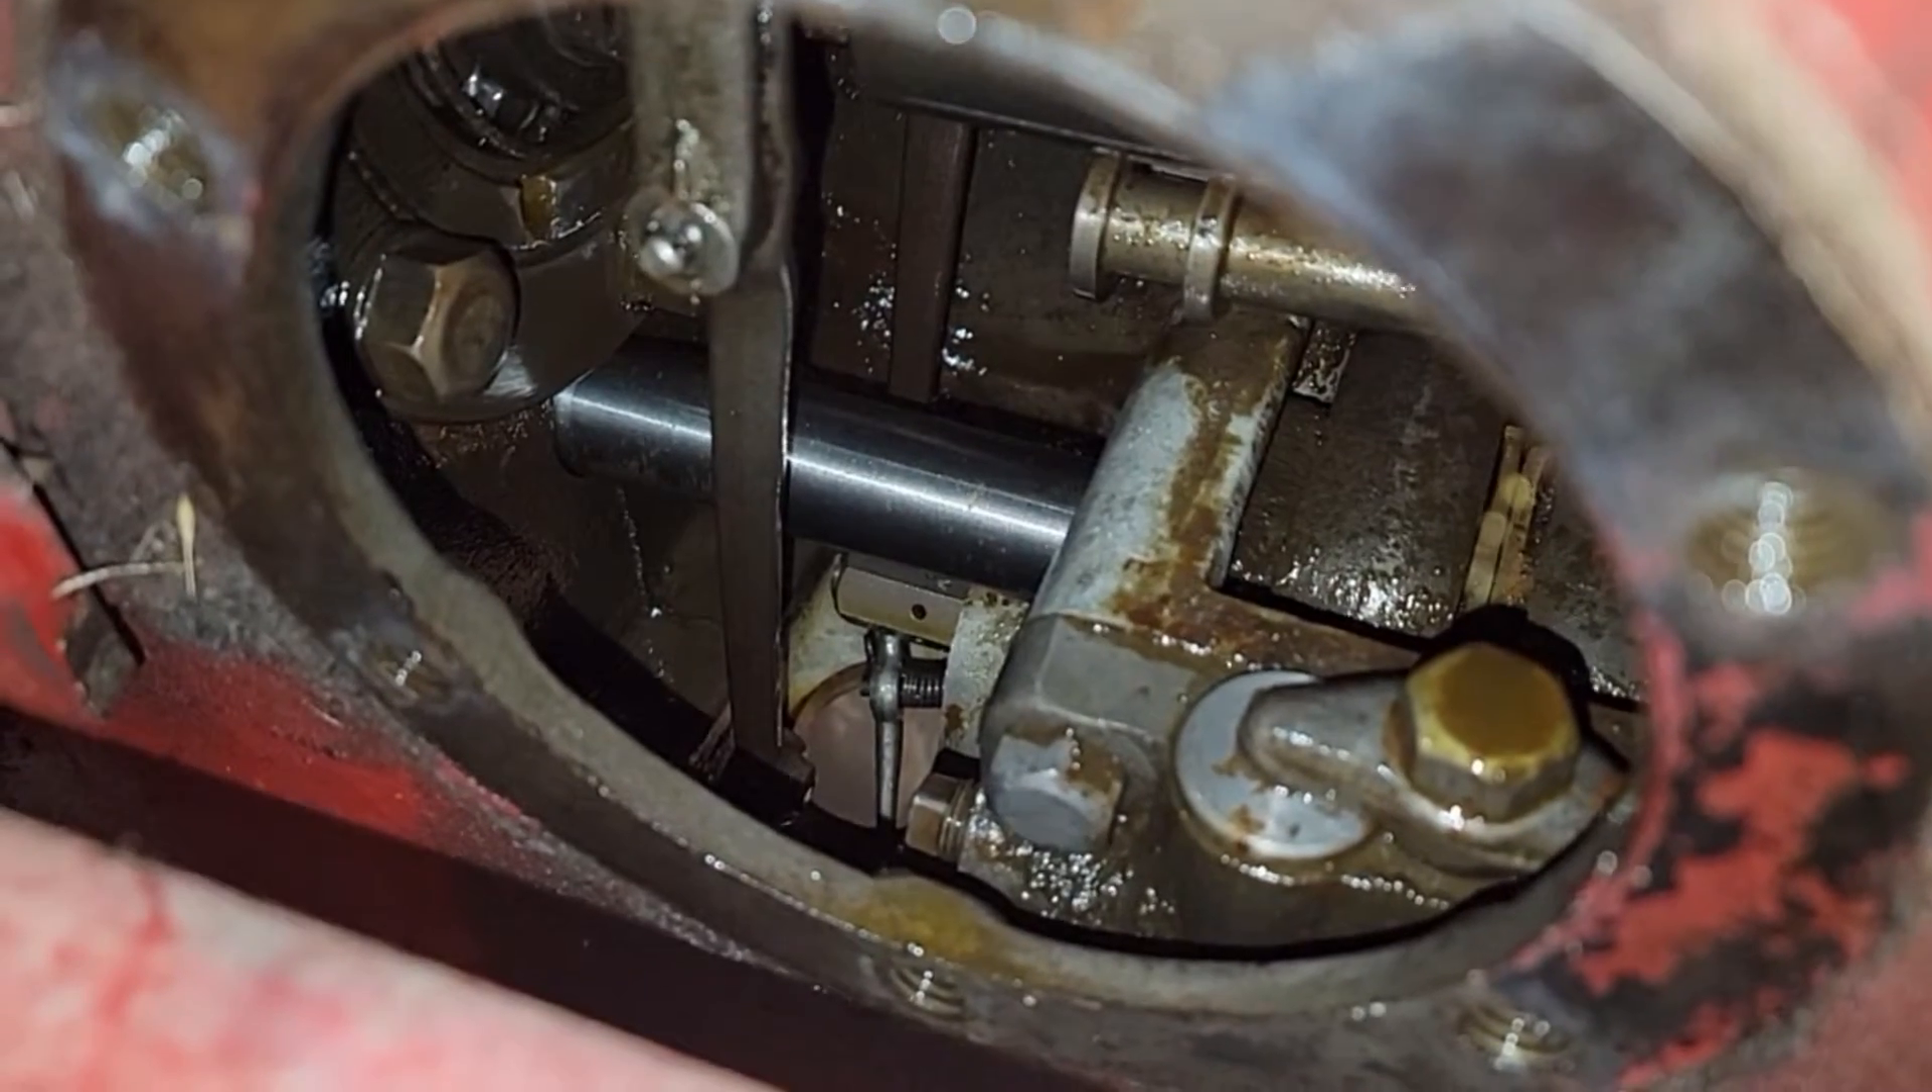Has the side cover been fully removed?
Yes.